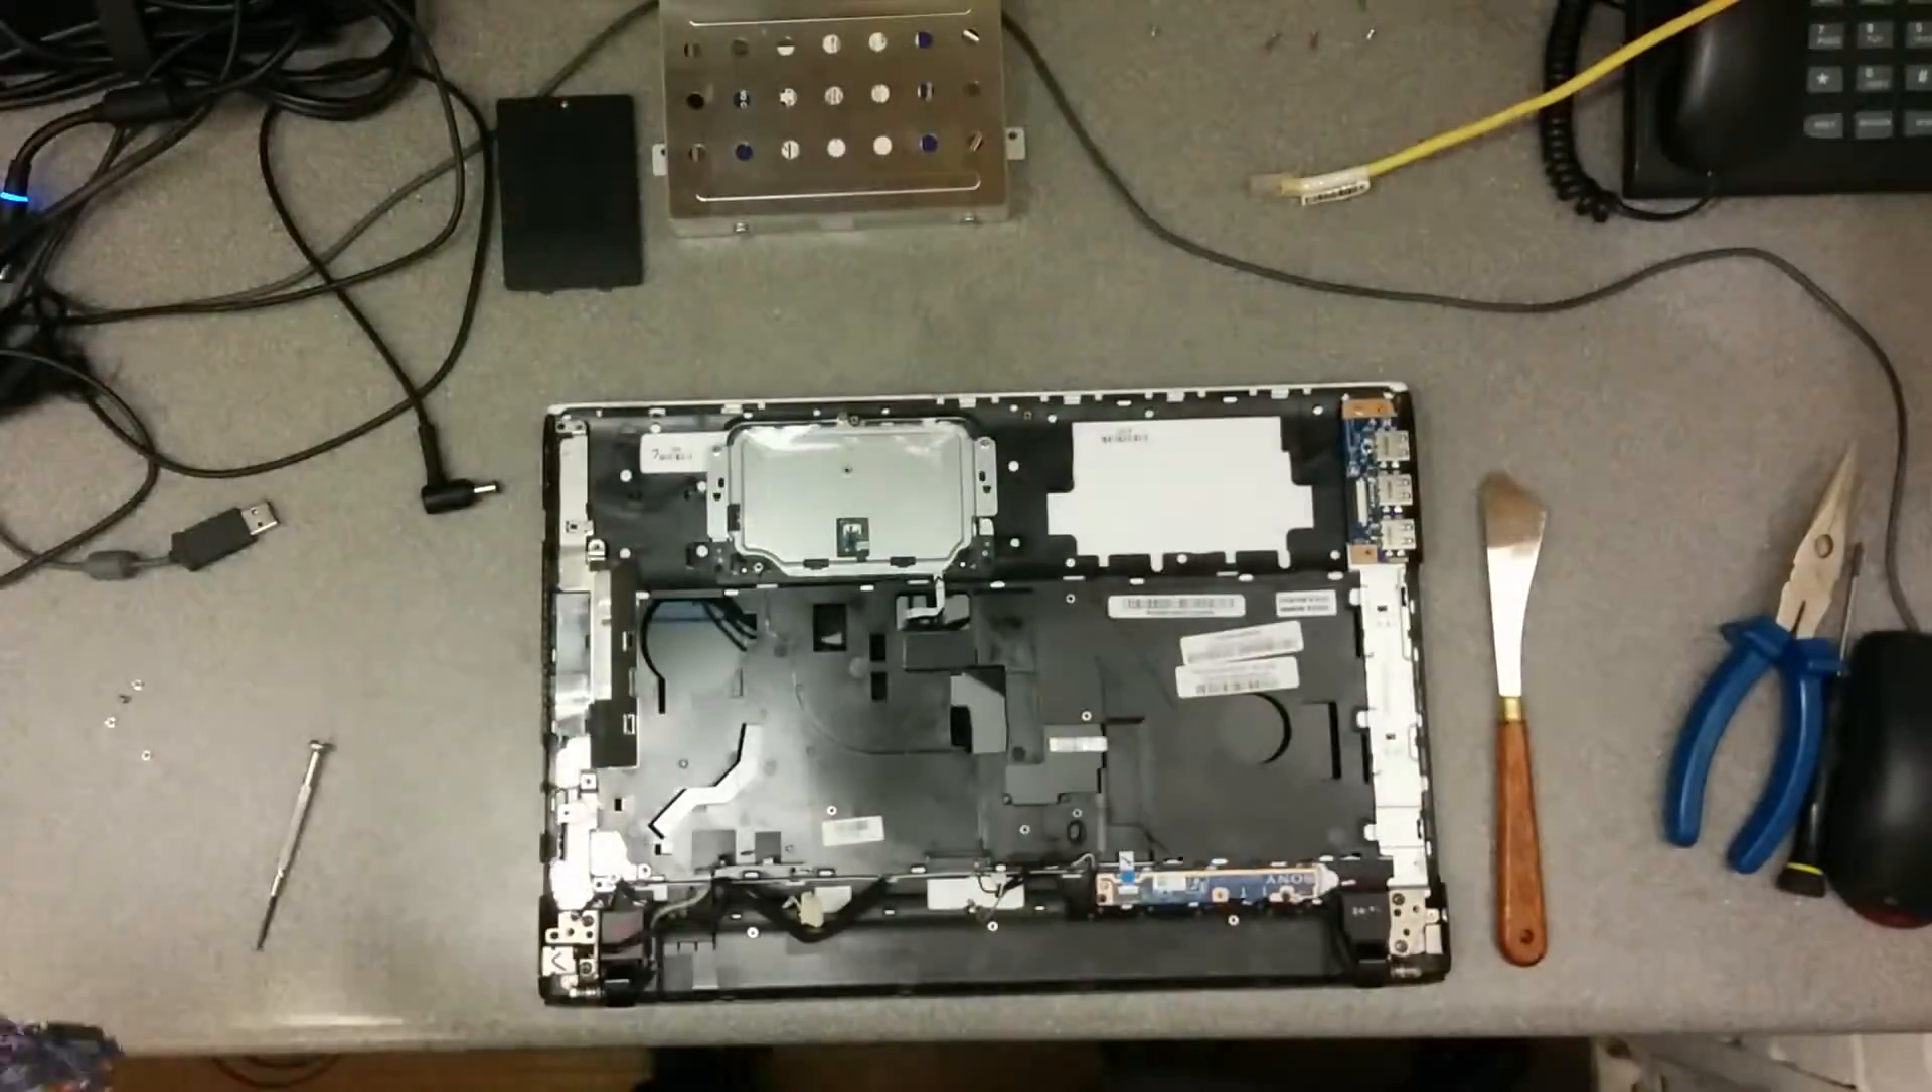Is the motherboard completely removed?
Yes.